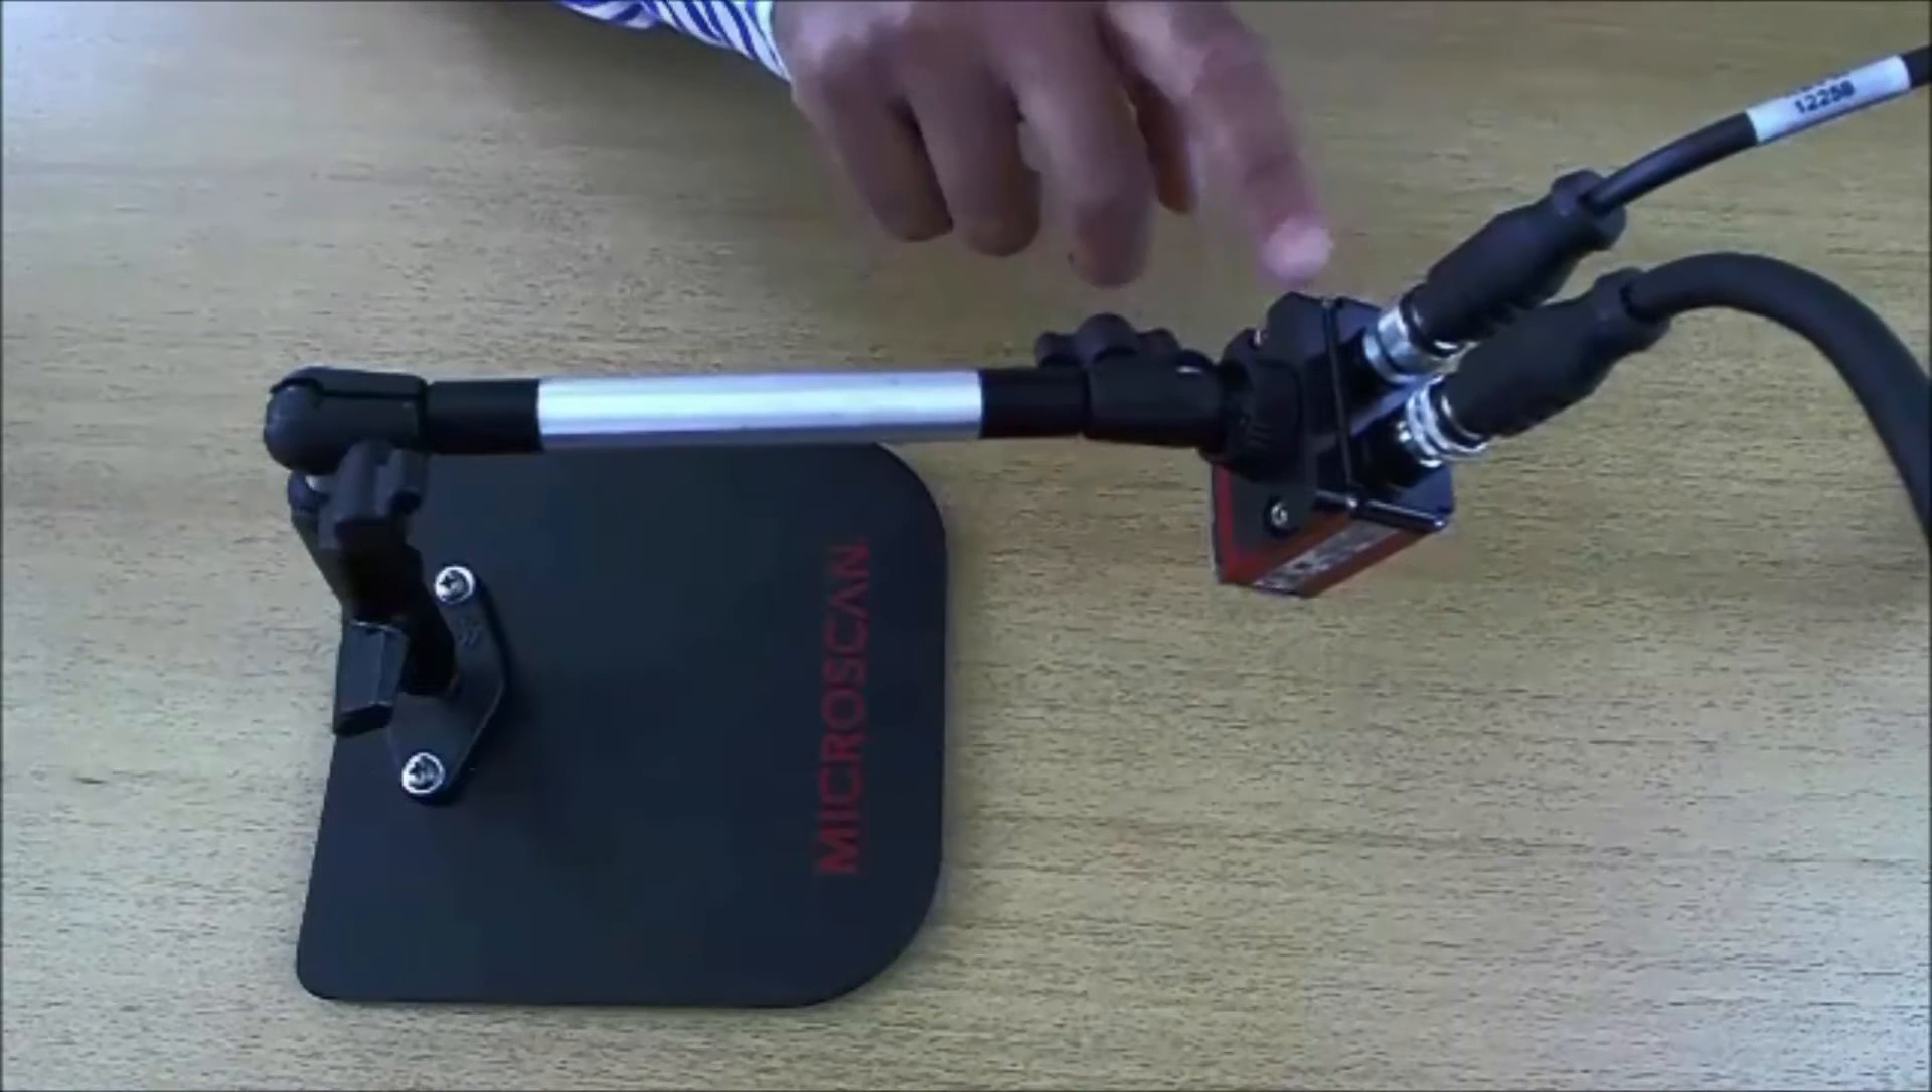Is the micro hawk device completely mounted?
Yes.